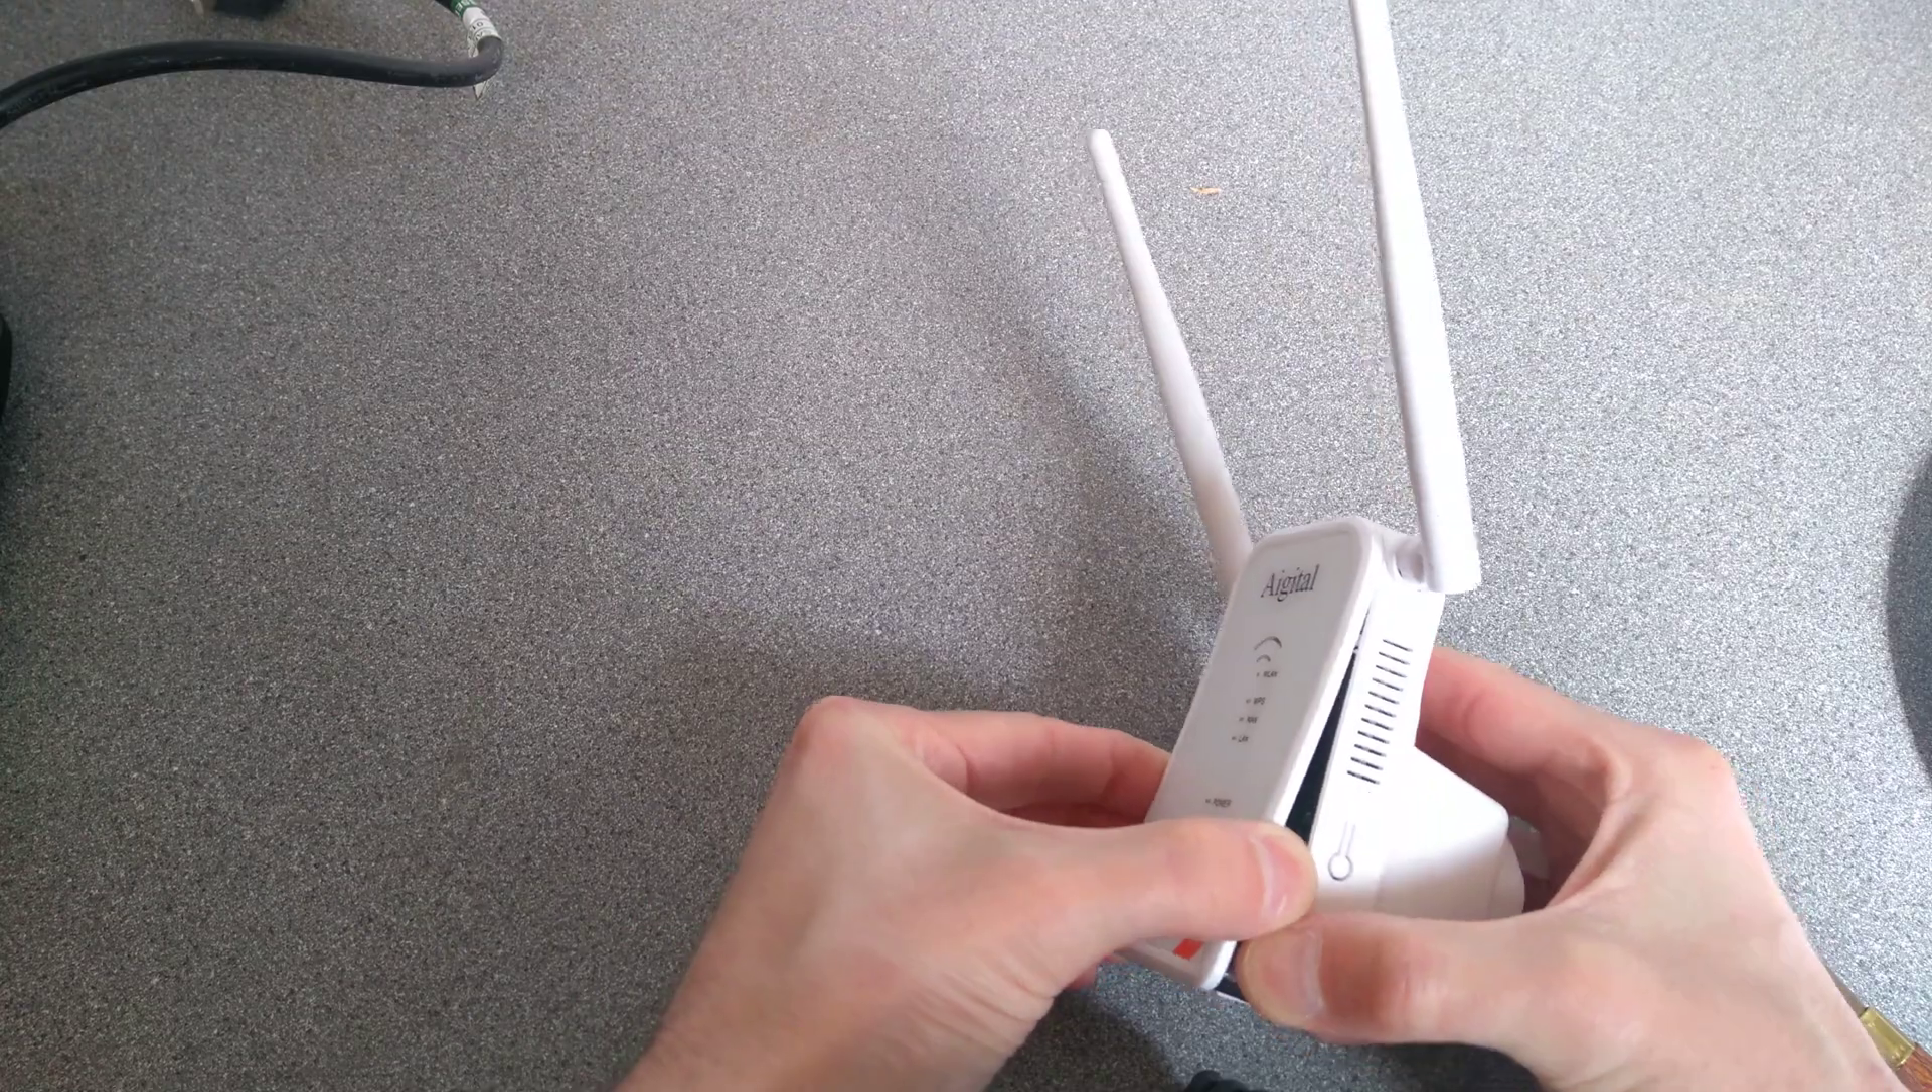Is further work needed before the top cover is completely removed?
Yes.